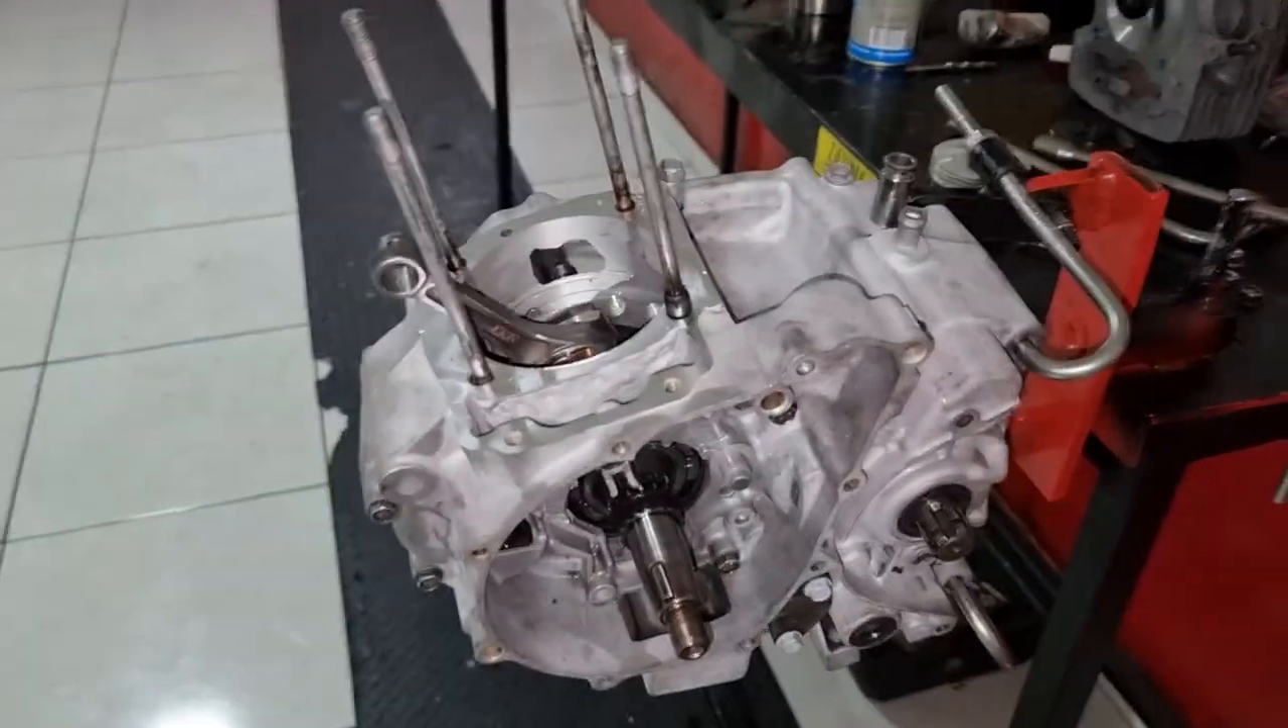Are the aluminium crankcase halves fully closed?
Yes.